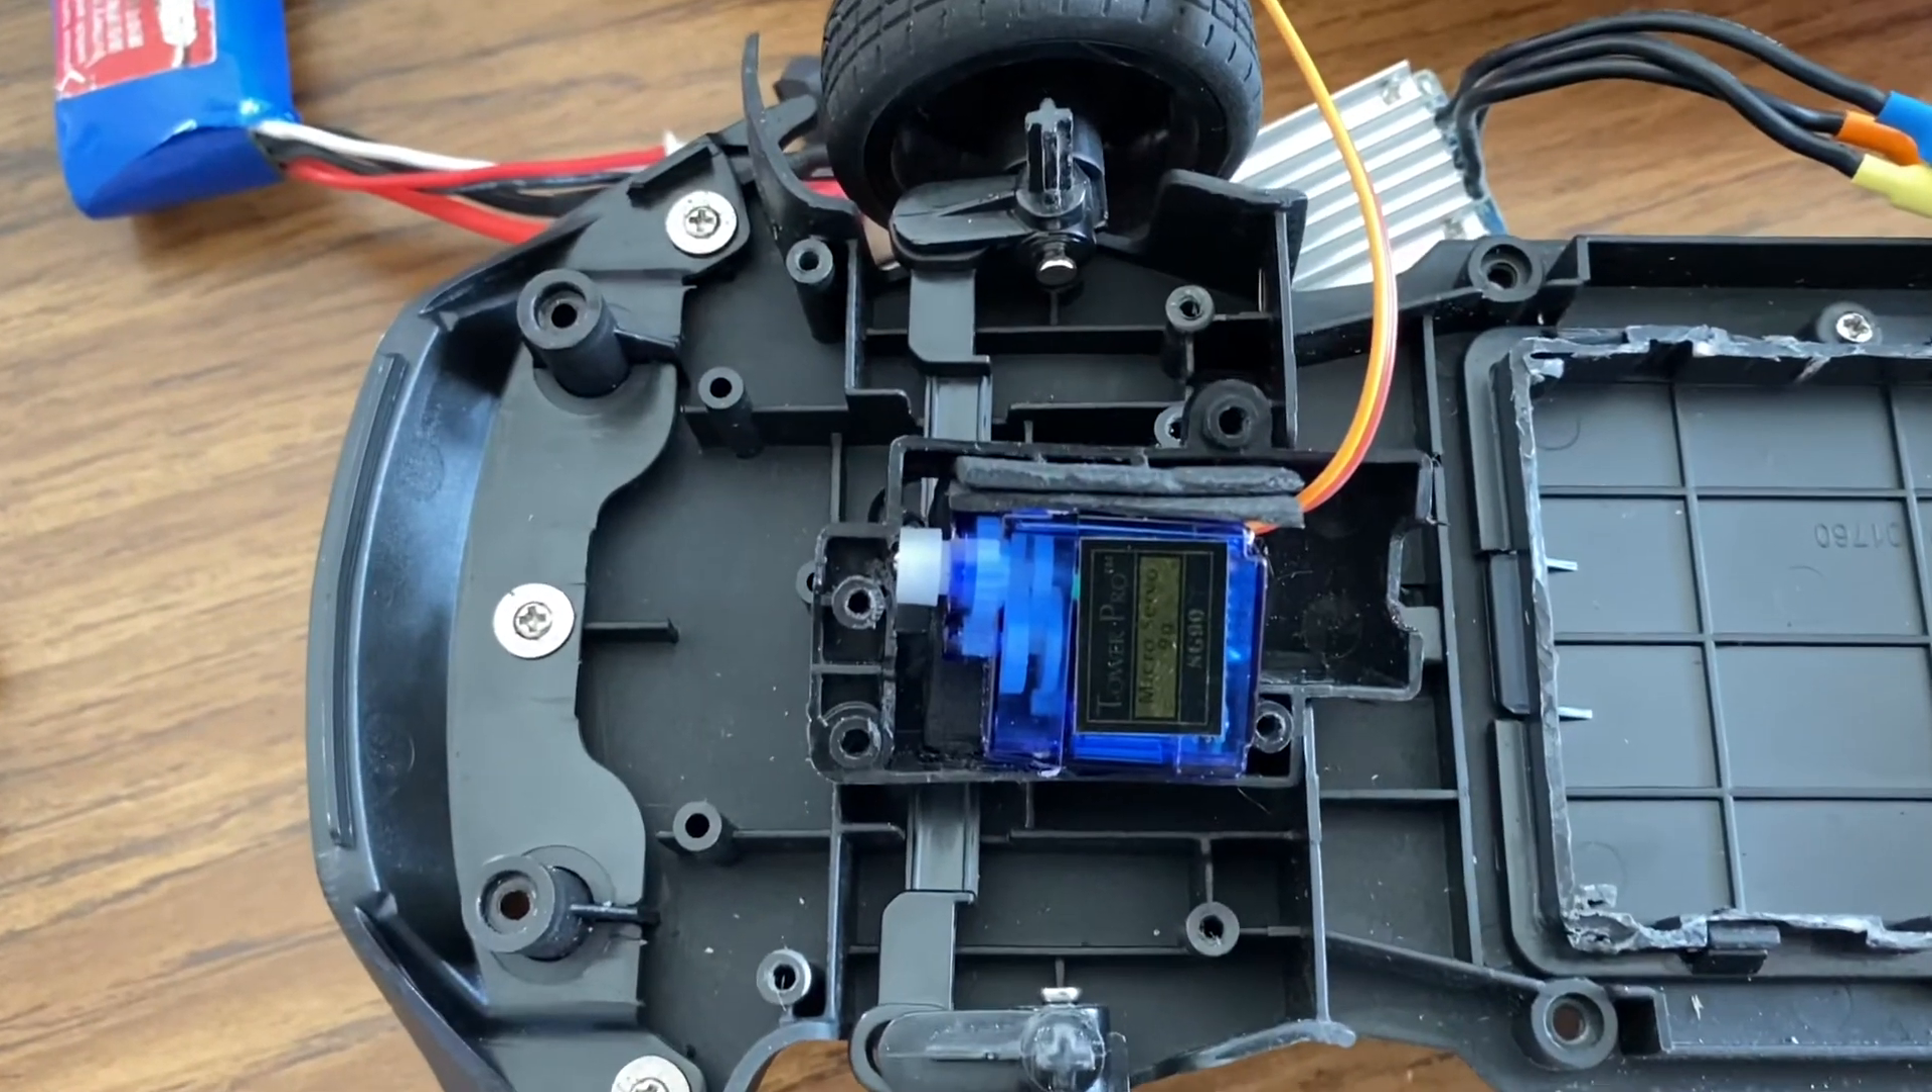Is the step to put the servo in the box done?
Yes.